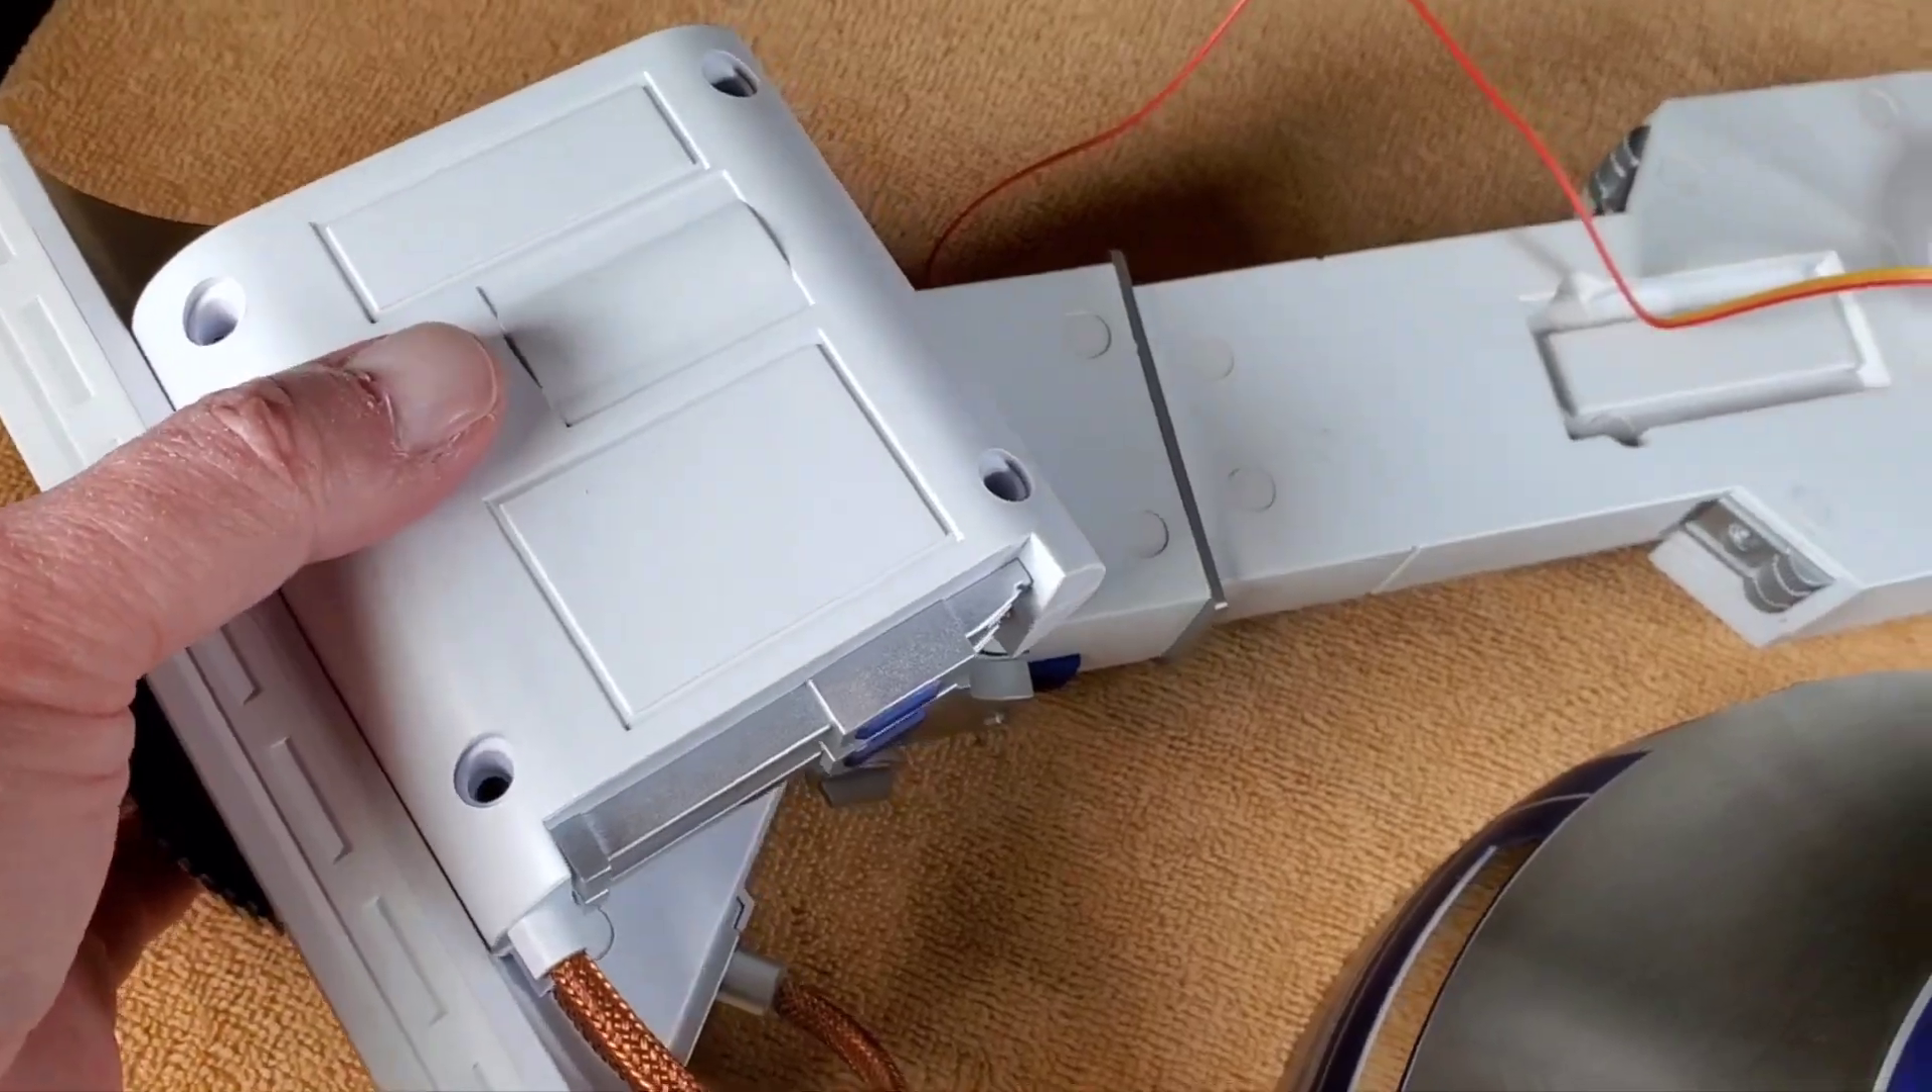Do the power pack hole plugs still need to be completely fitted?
Yes.